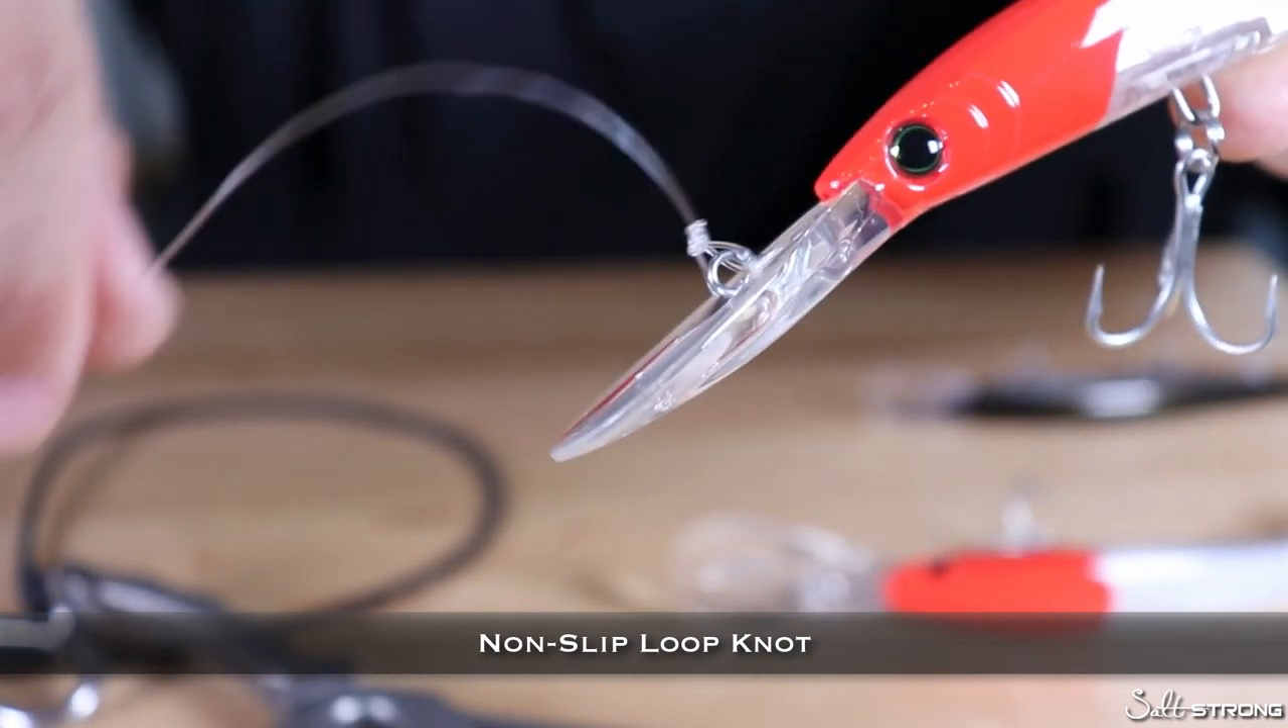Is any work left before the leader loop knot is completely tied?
No.